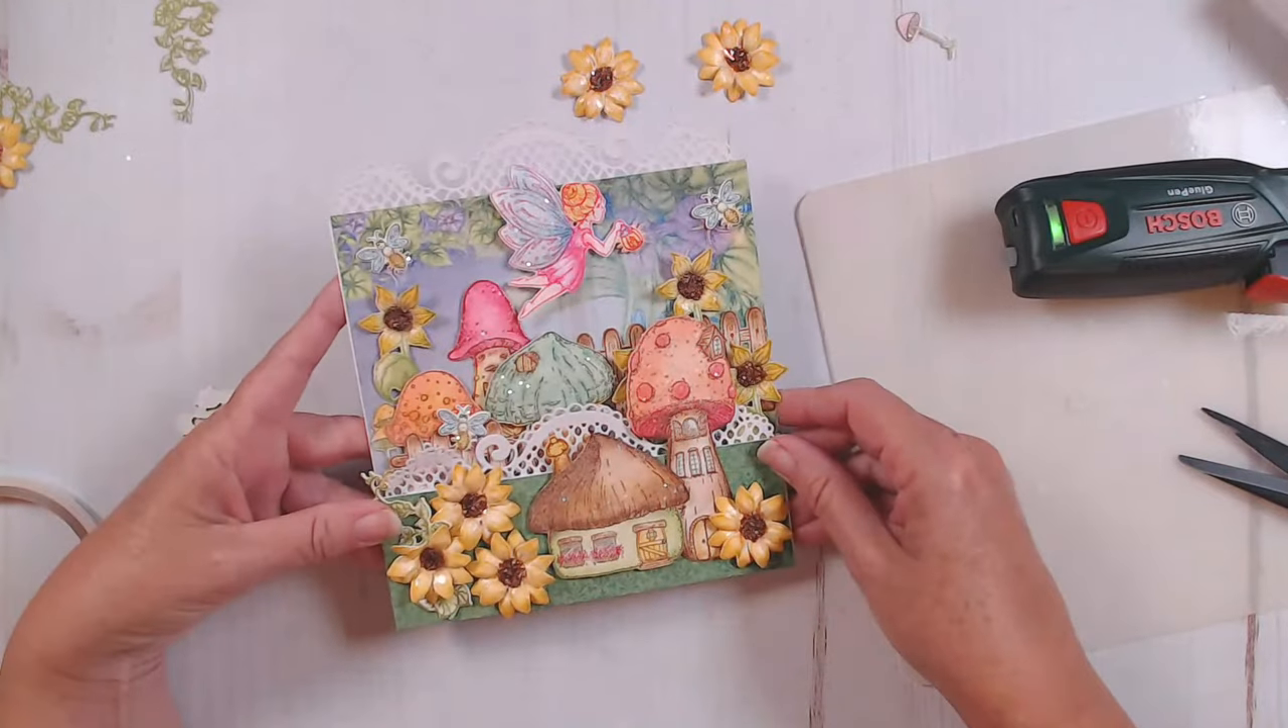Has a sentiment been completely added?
No.